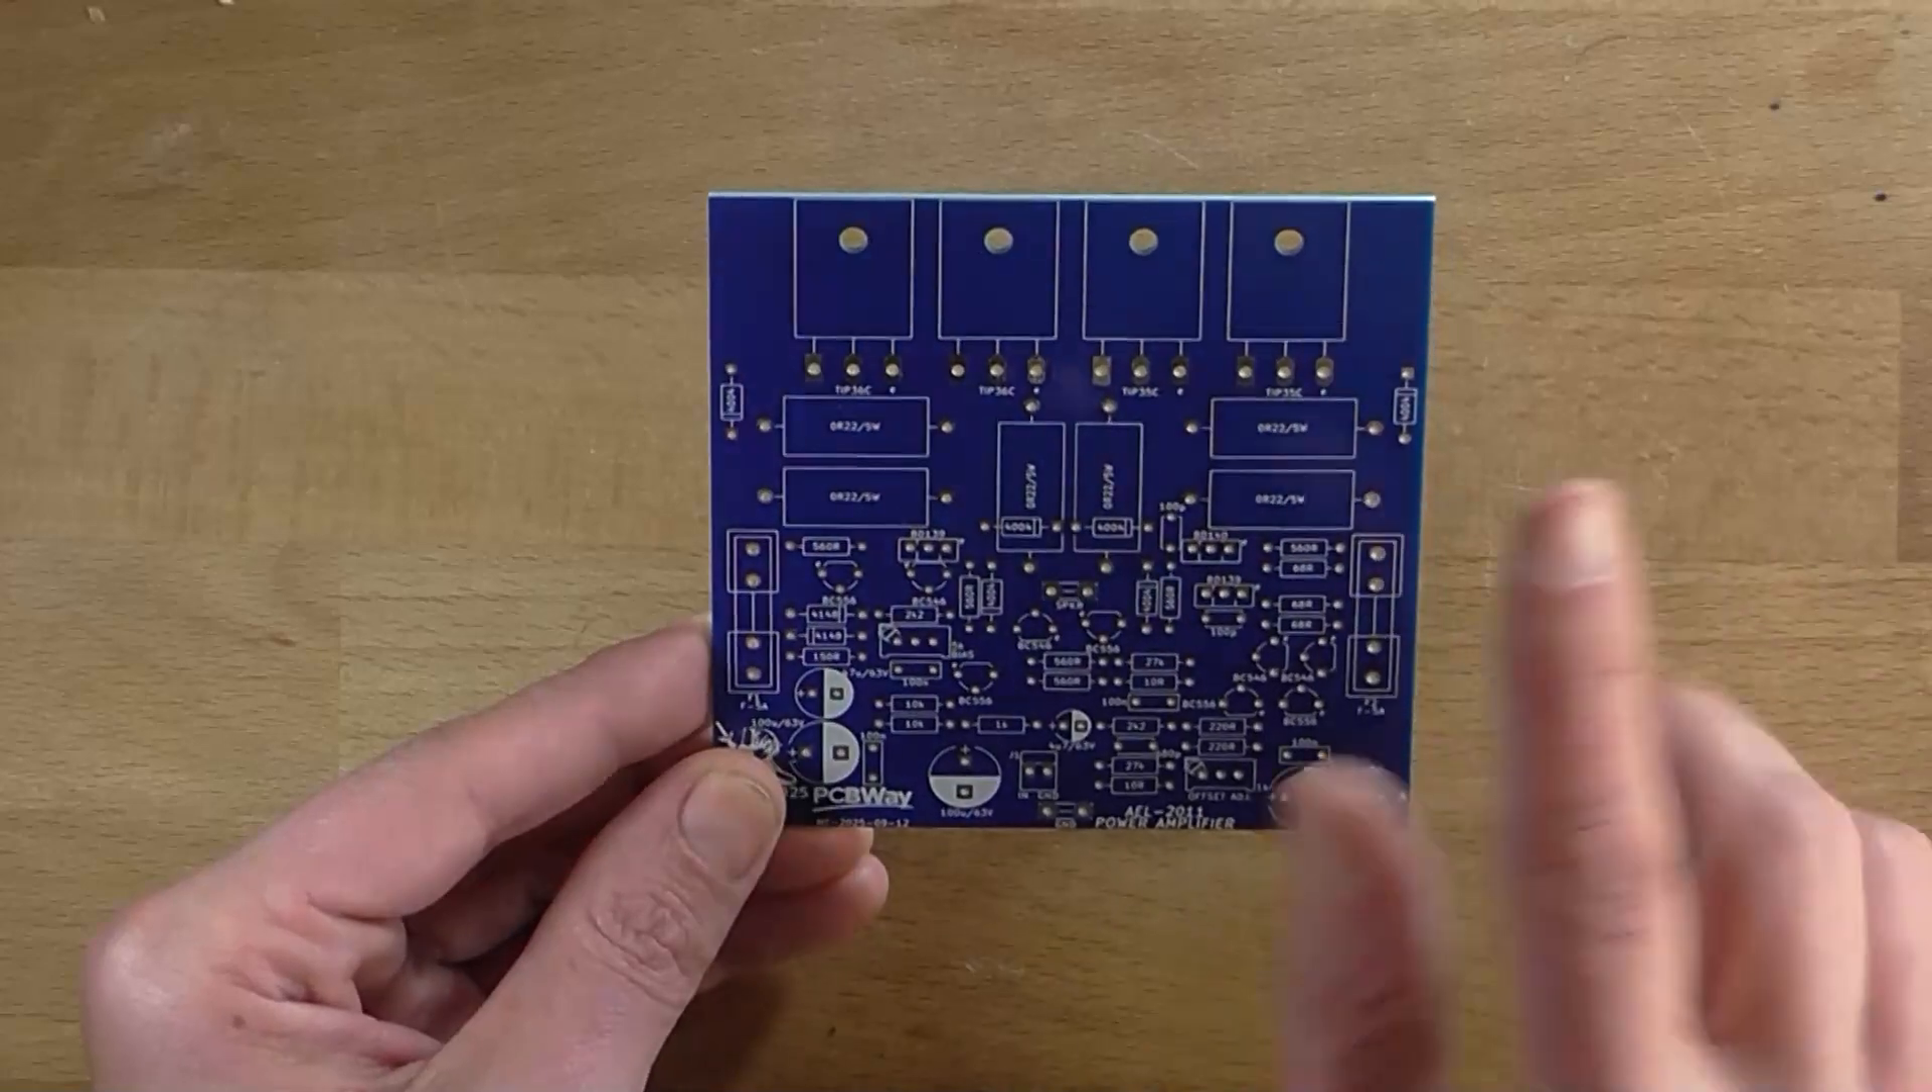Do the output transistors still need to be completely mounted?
Yes.